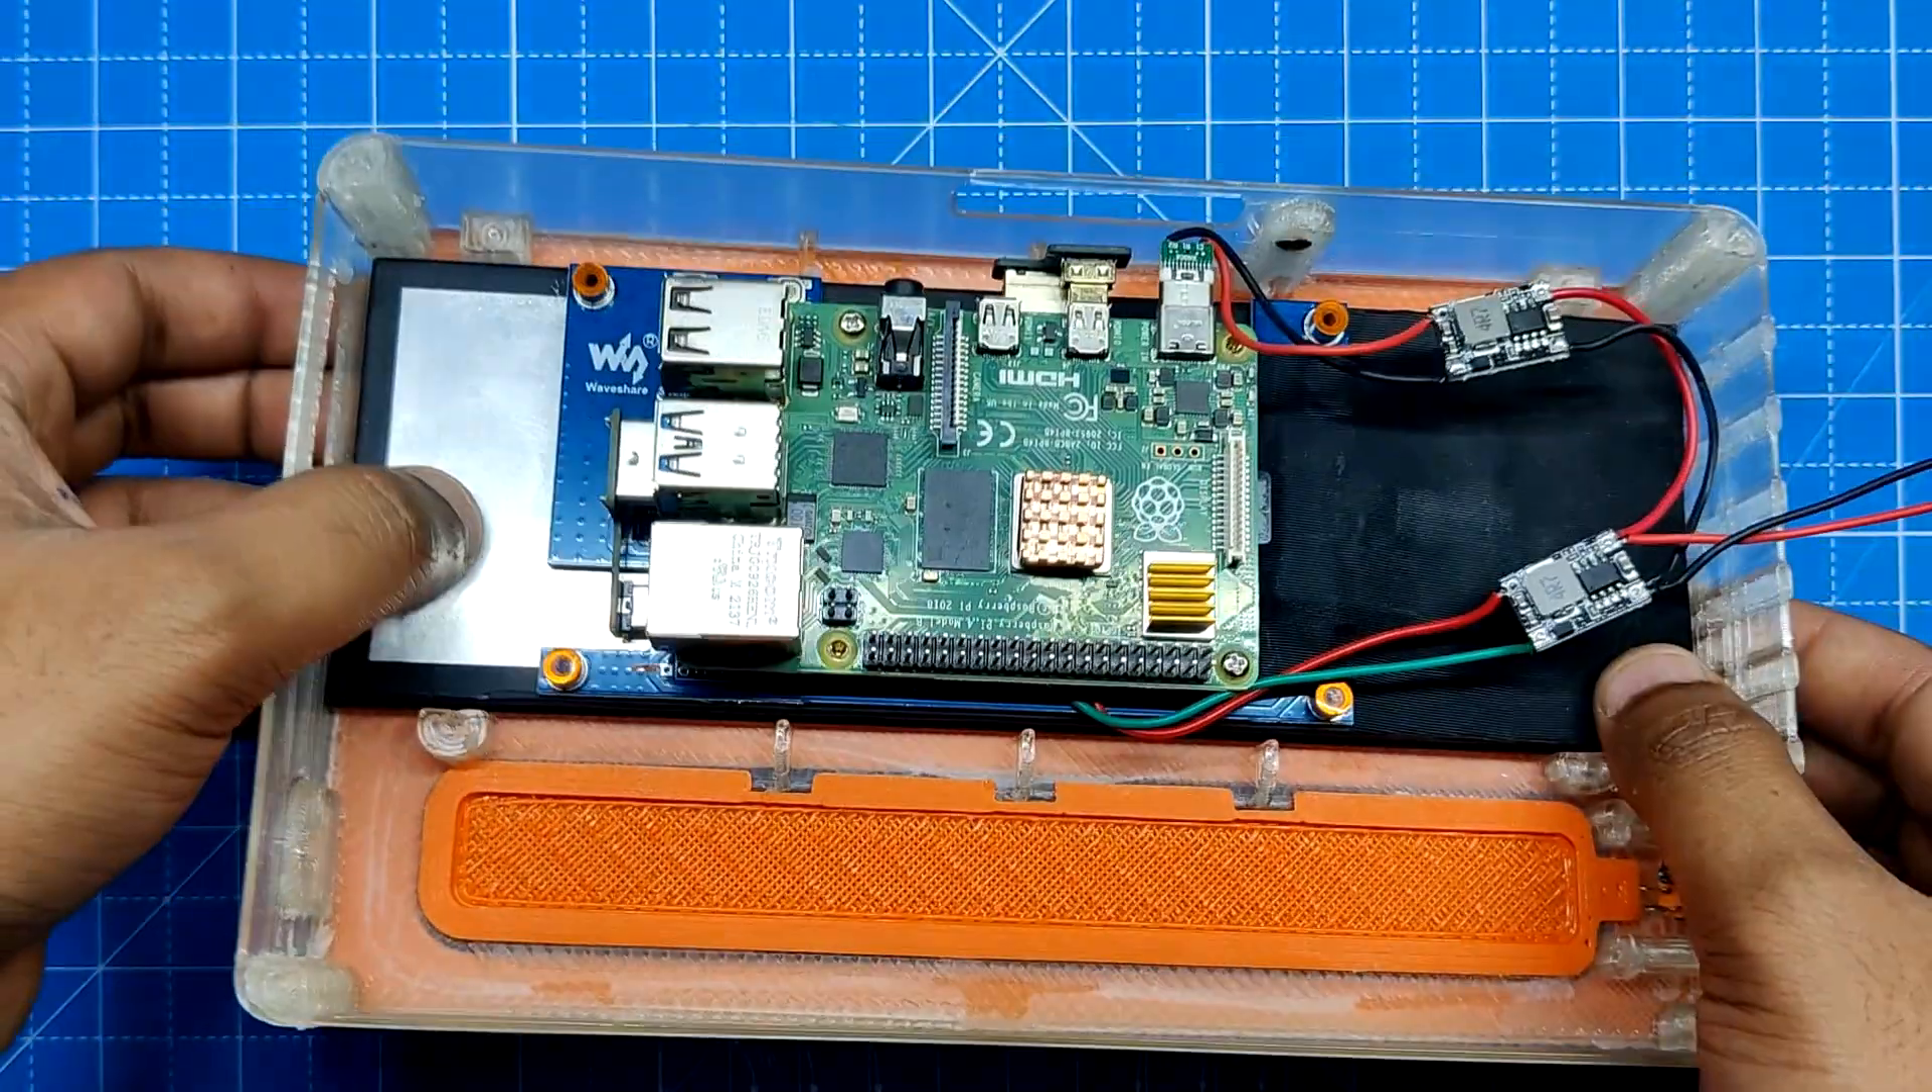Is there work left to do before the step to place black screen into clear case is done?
No.